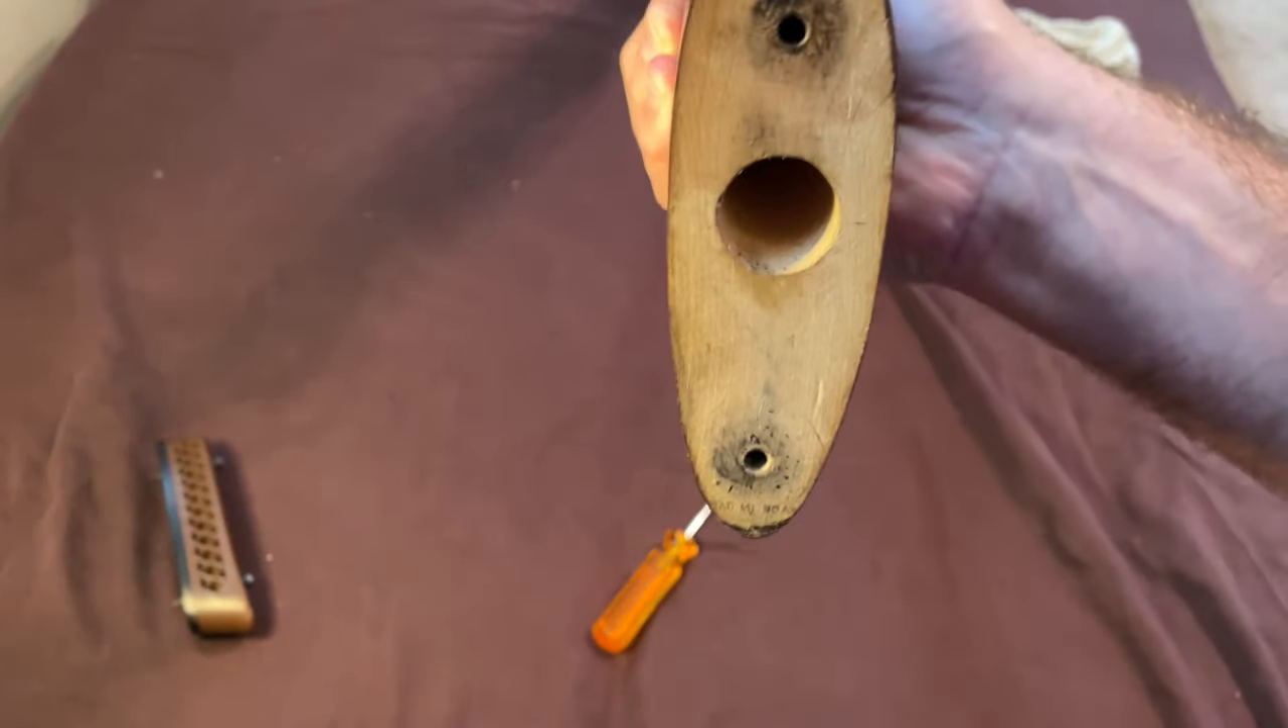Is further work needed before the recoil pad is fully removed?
No.